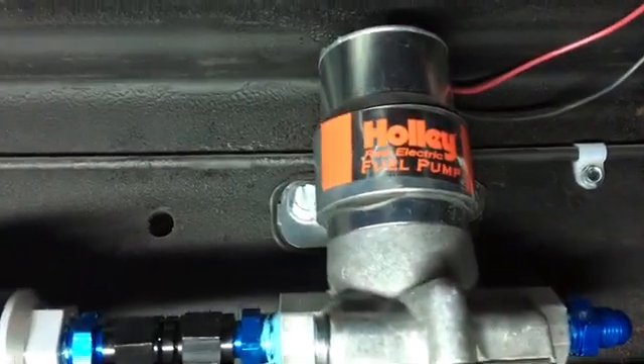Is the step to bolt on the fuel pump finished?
Yes.